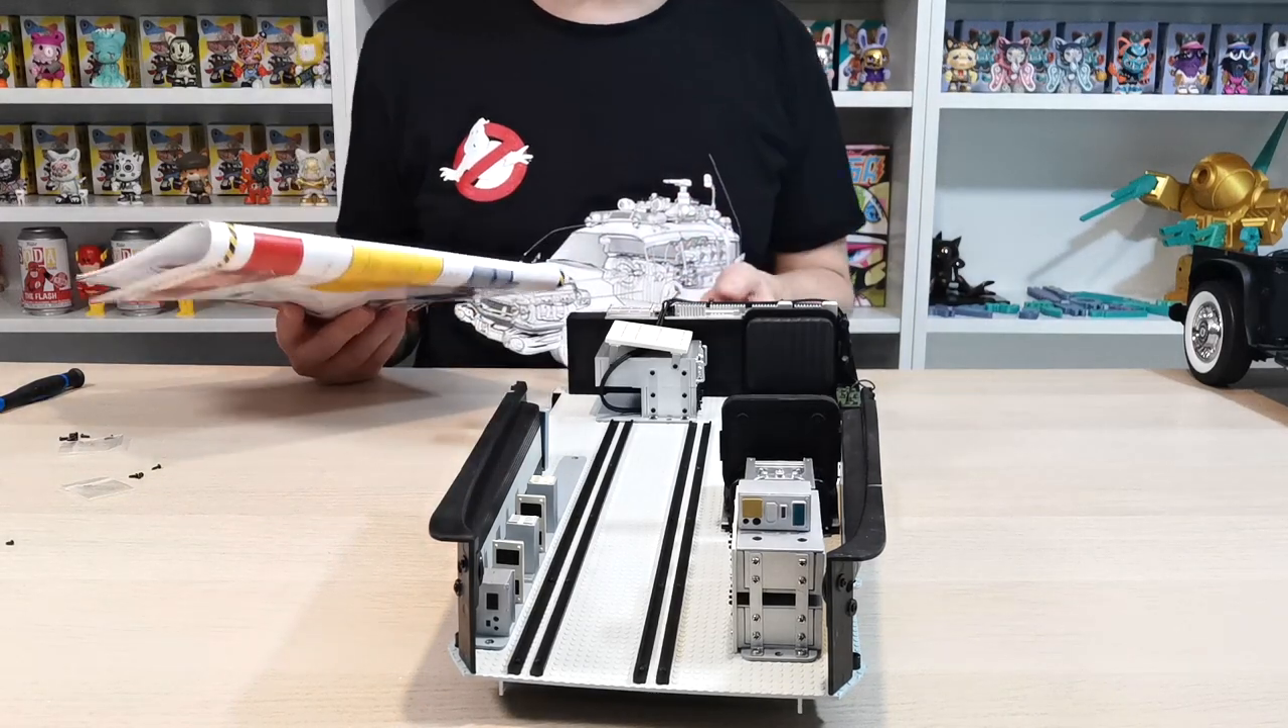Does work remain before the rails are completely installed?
No.